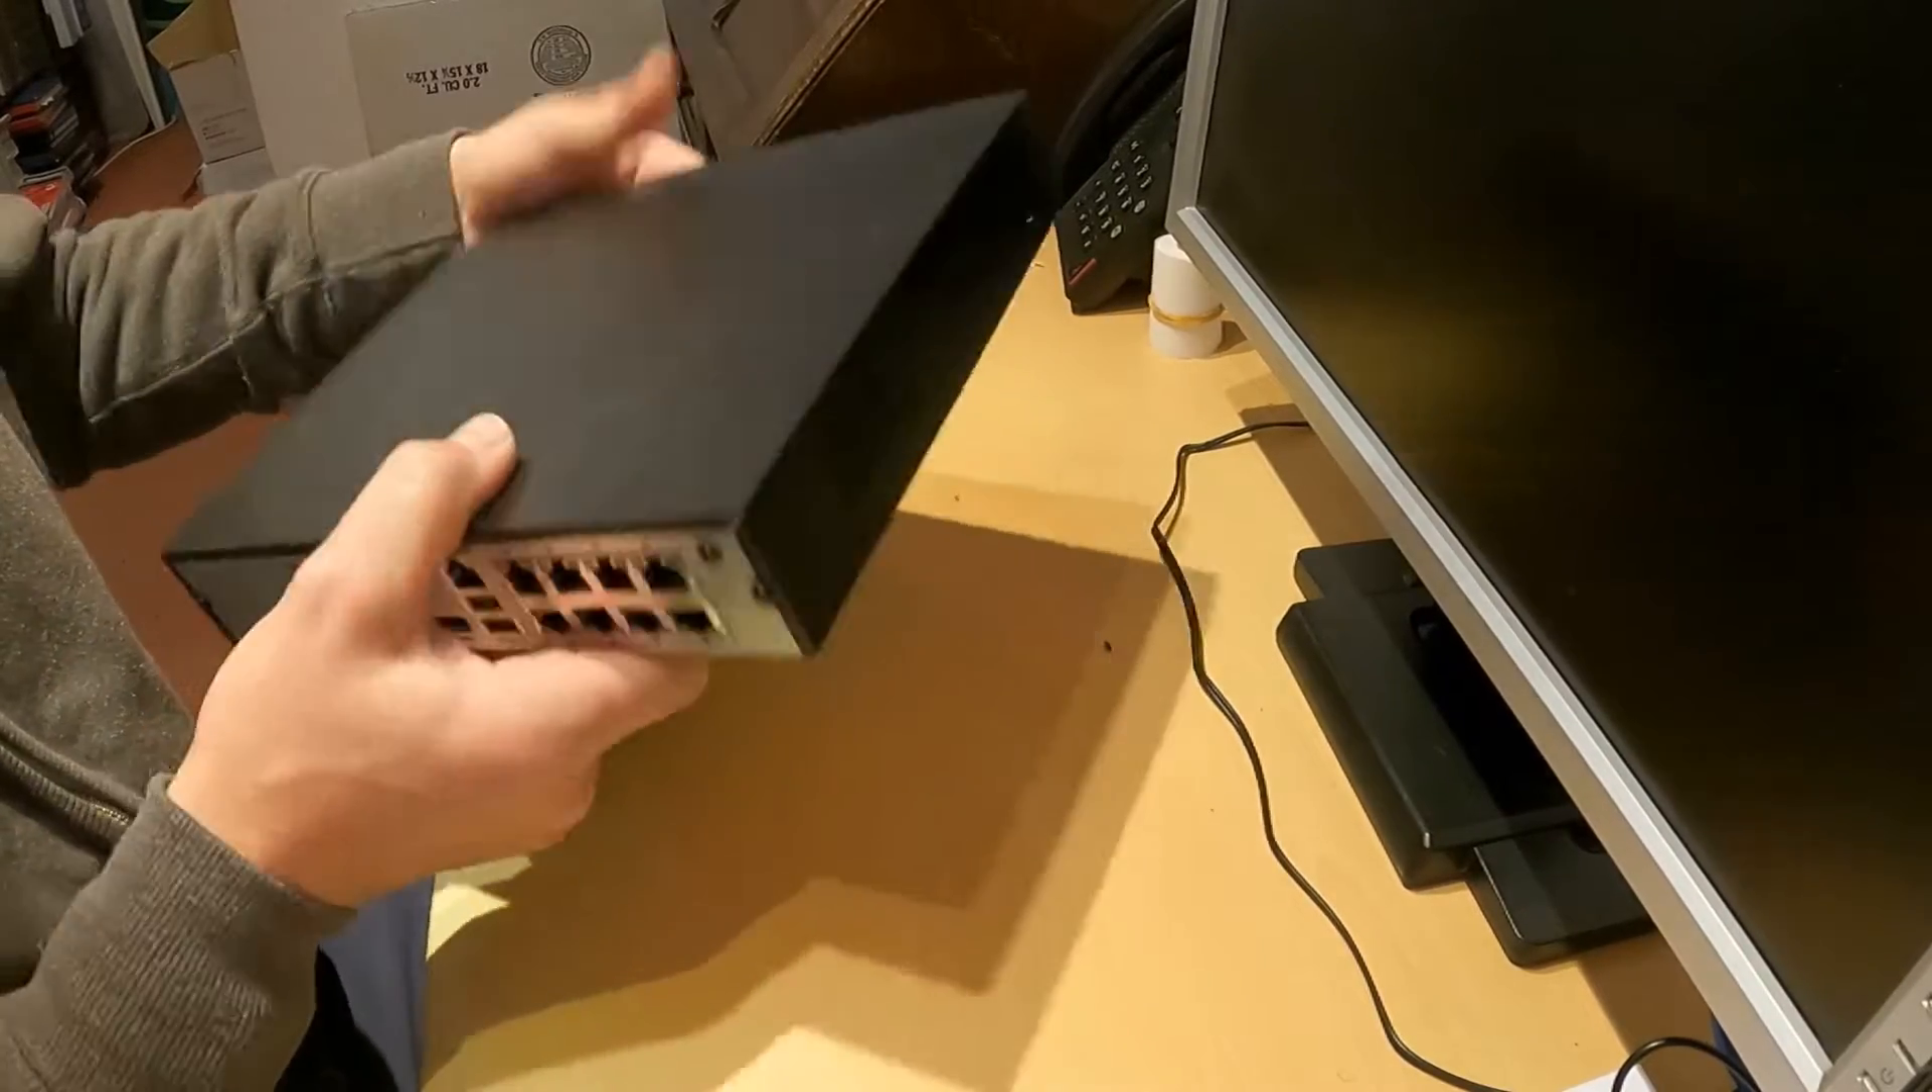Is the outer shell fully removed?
No.